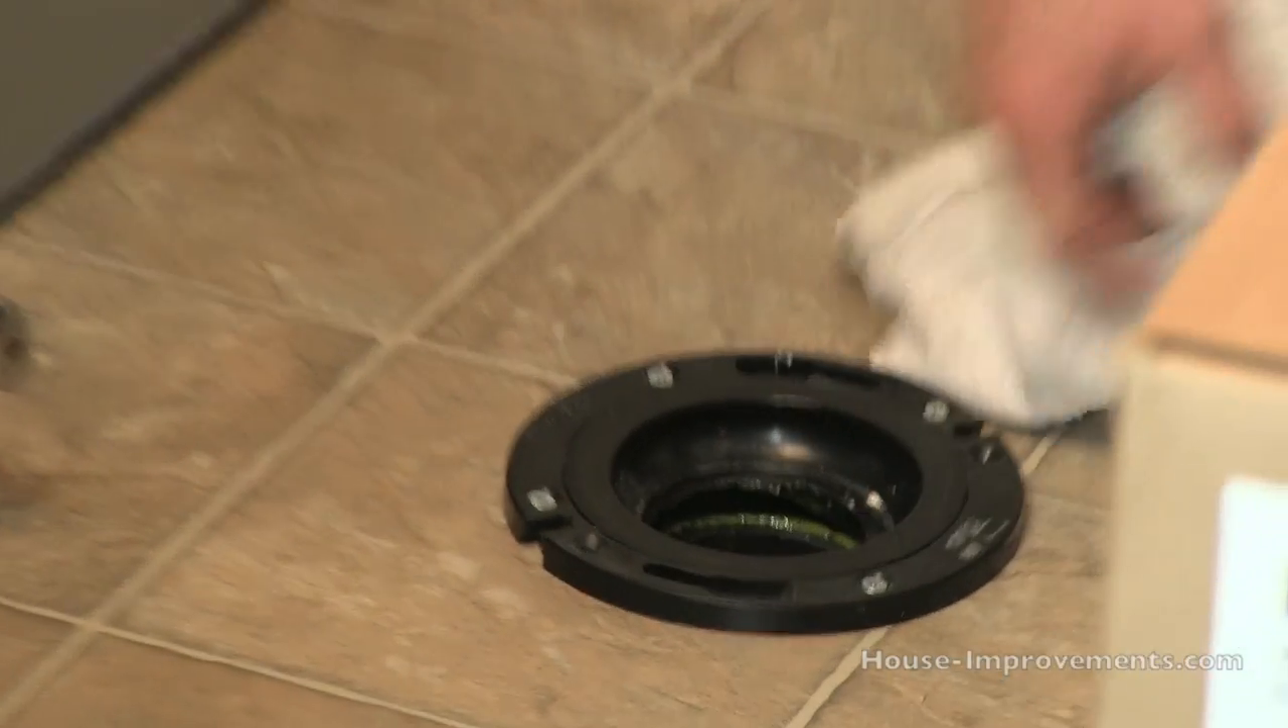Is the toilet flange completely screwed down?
Yes.